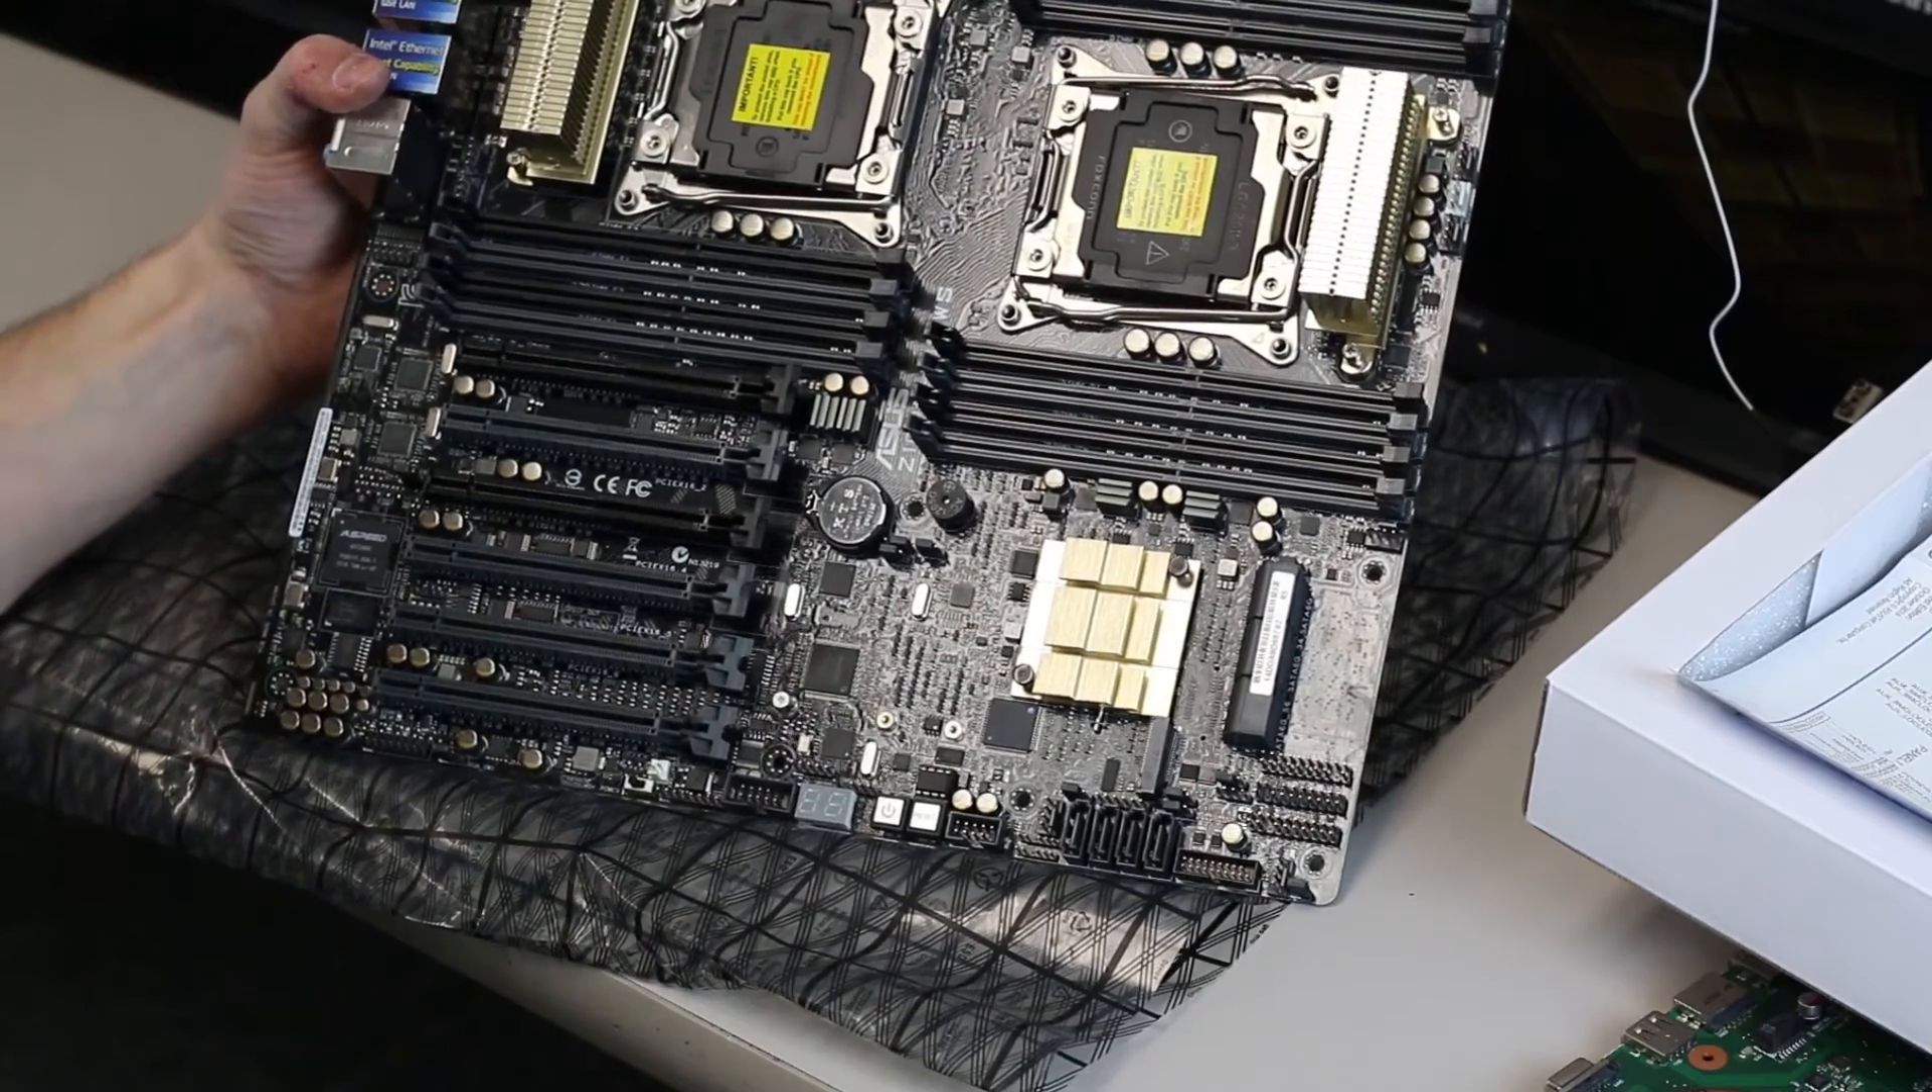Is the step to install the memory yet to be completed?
Yes.